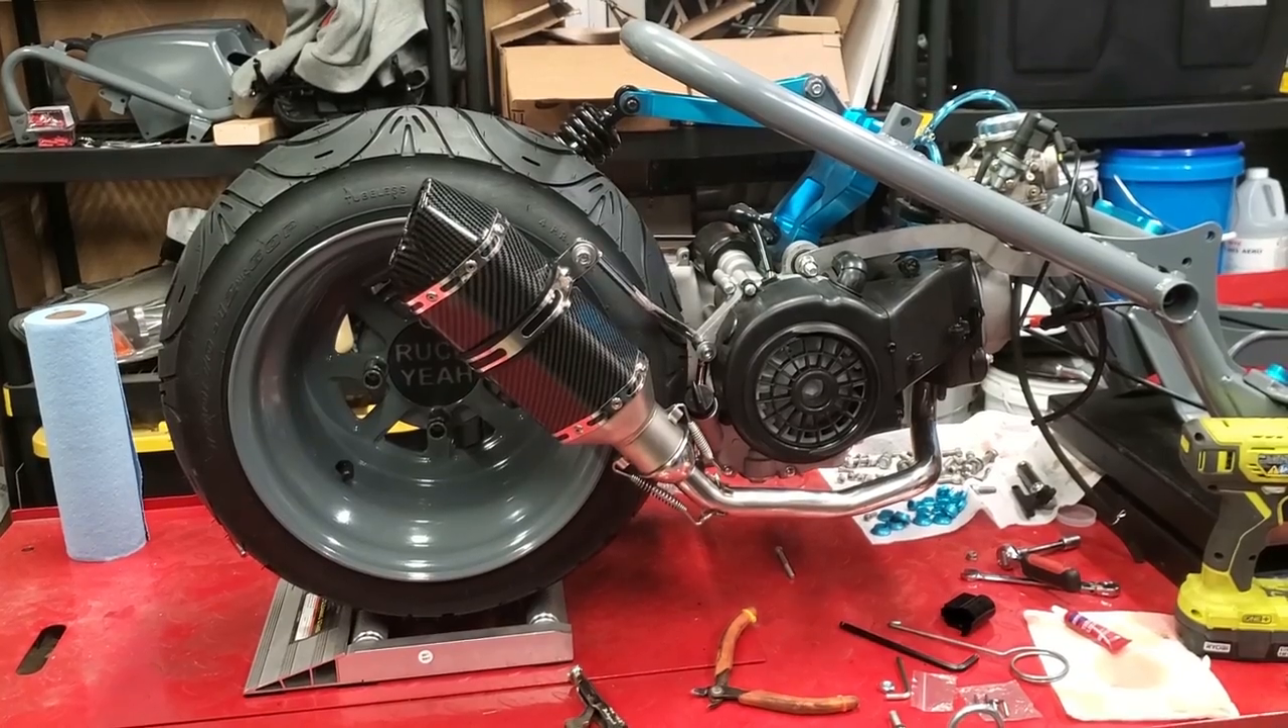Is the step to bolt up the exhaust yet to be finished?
No.